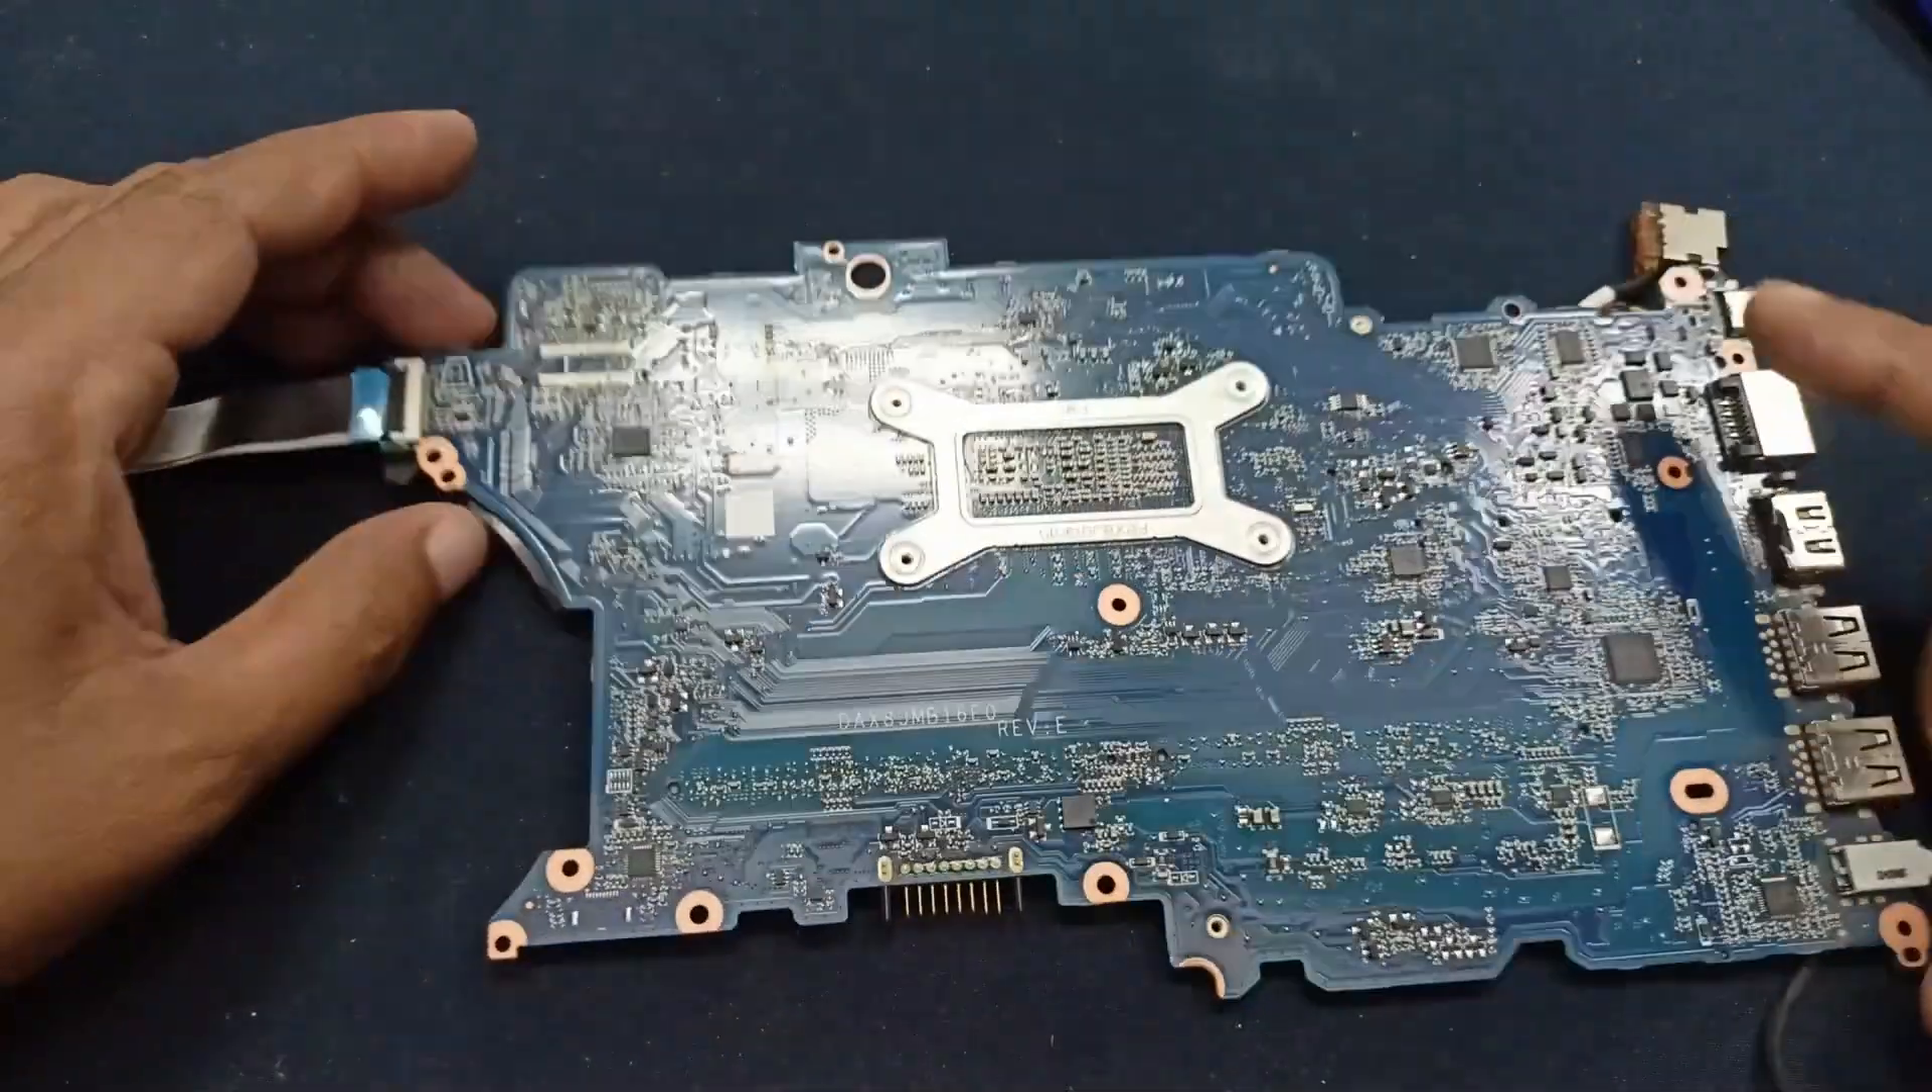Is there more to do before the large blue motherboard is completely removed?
No.